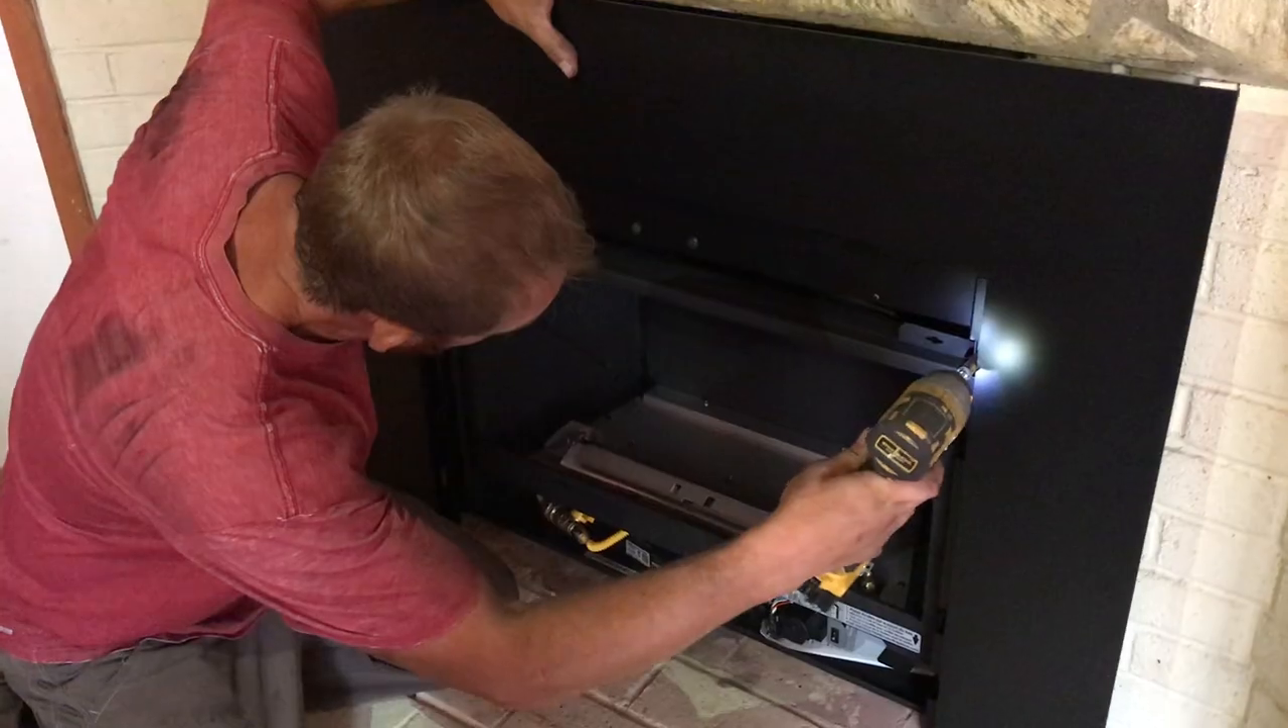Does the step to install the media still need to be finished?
Yes.